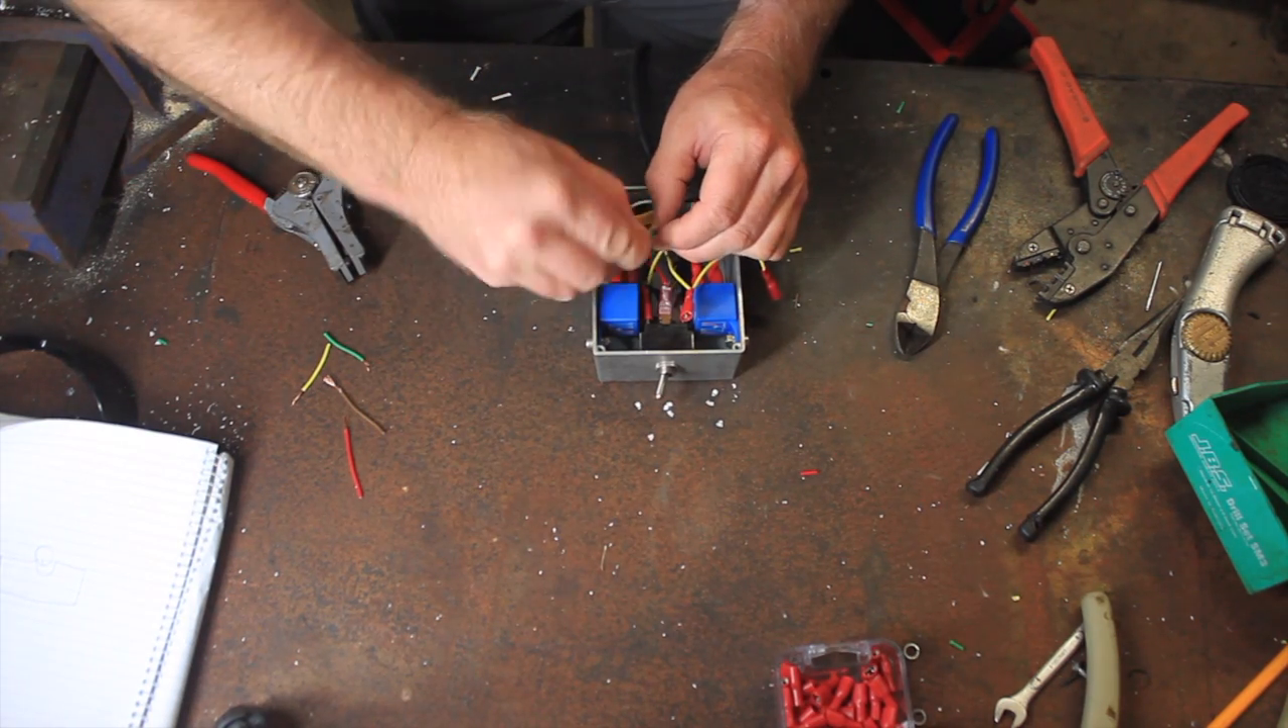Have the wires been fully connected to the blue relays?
No.